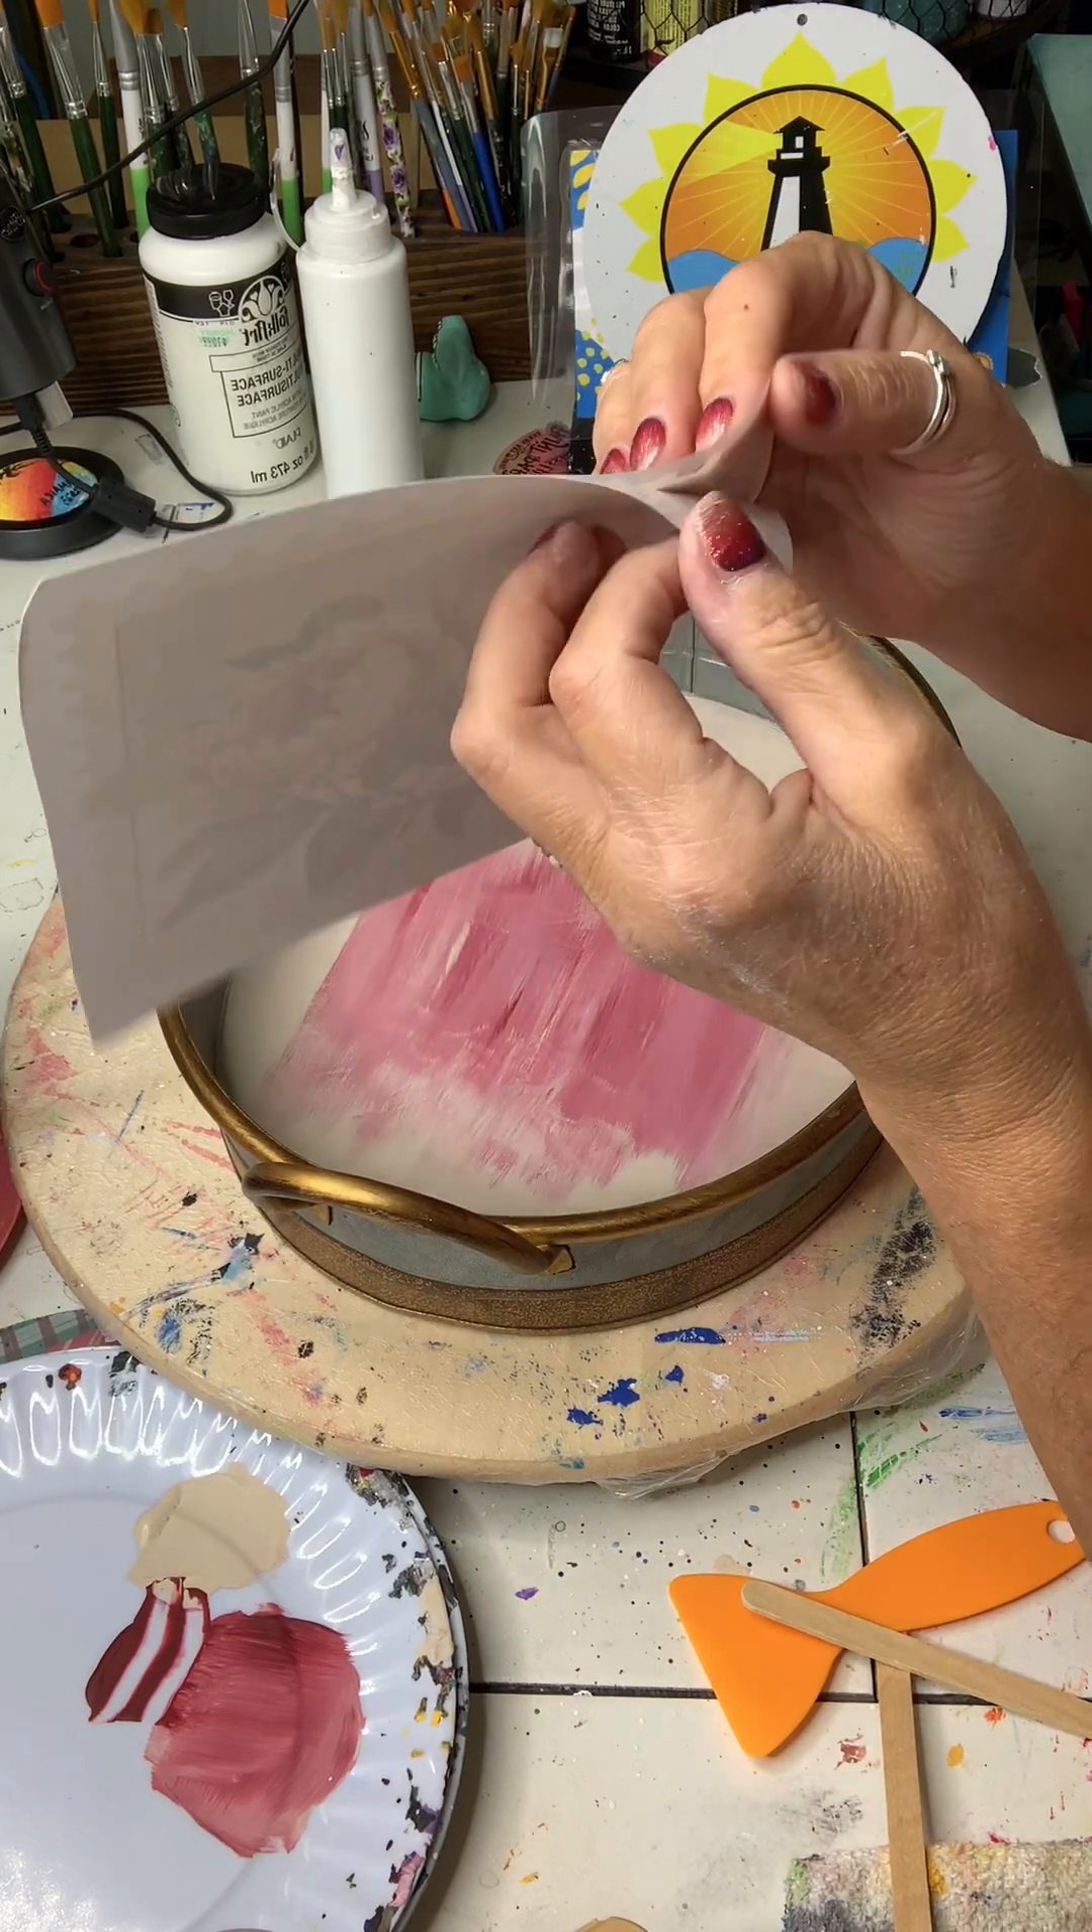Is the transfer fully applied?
No.